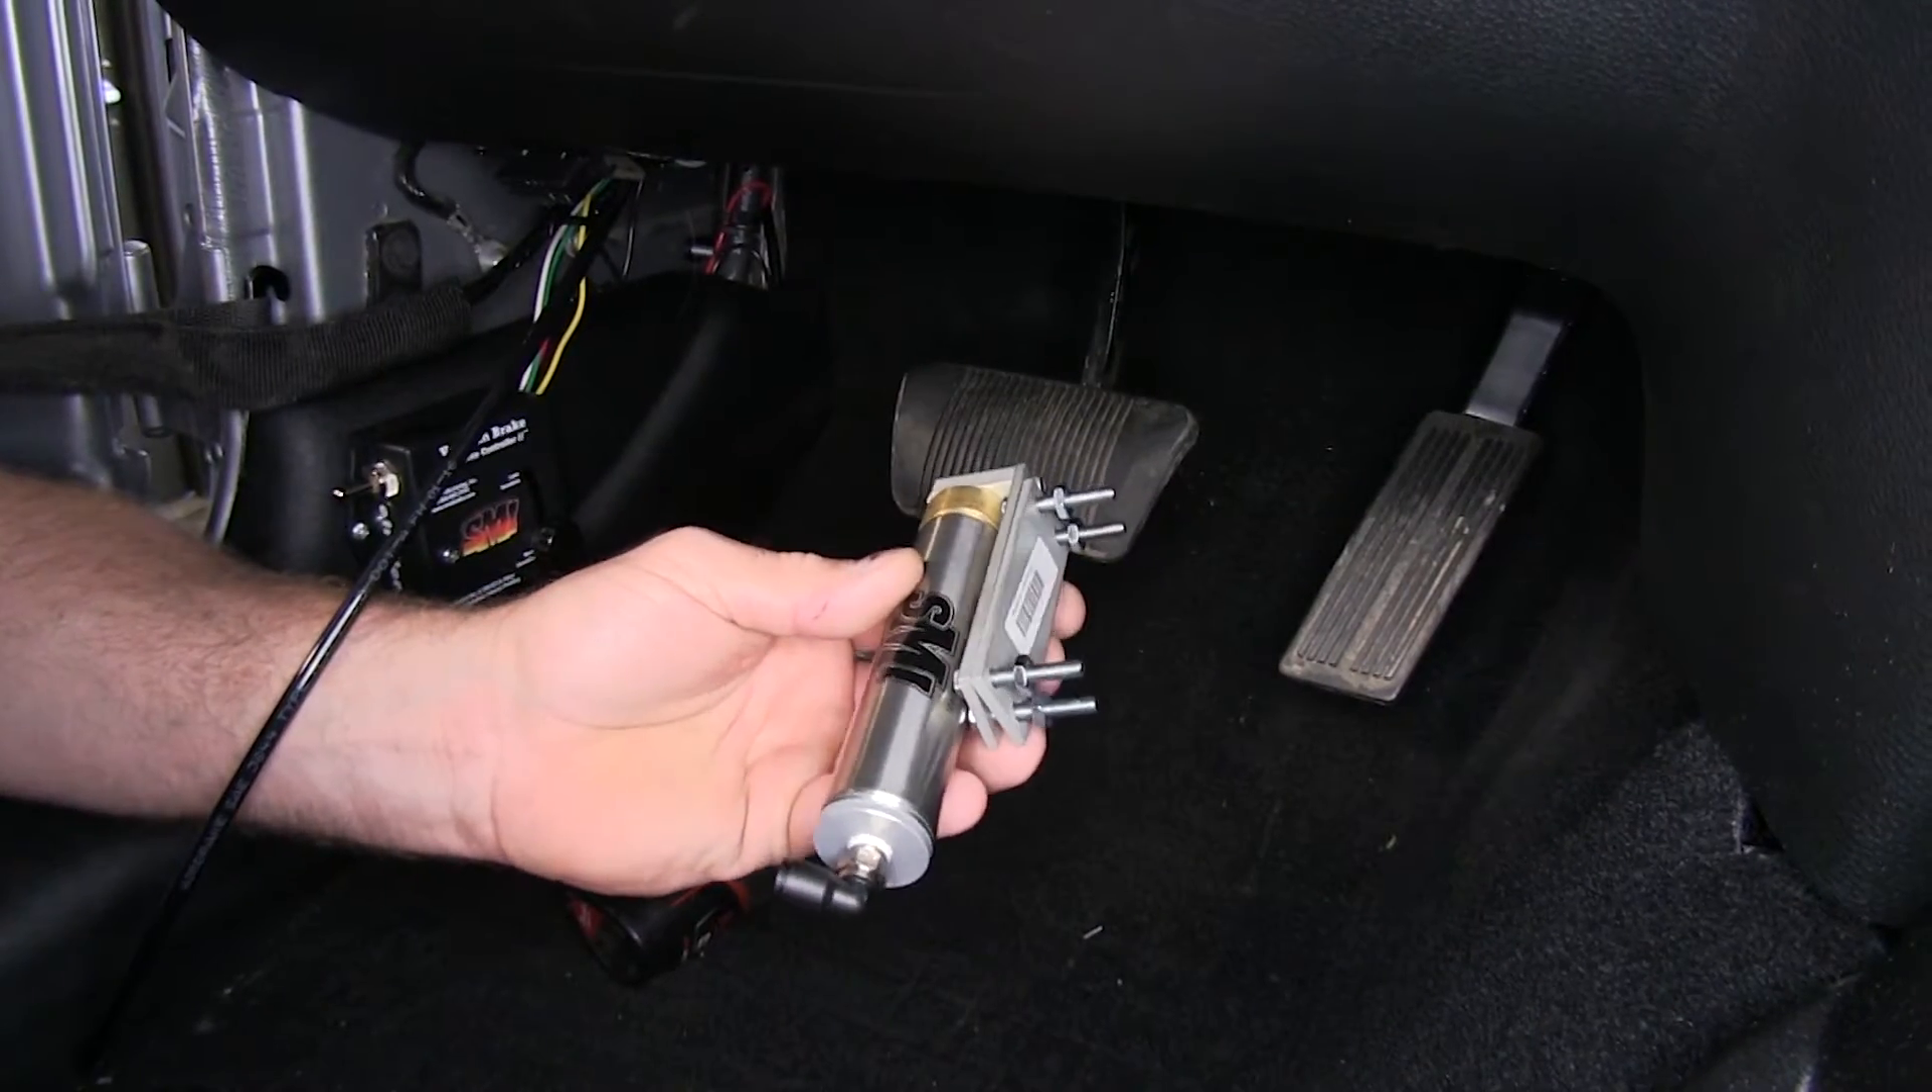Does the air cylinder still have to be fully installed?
Yes.